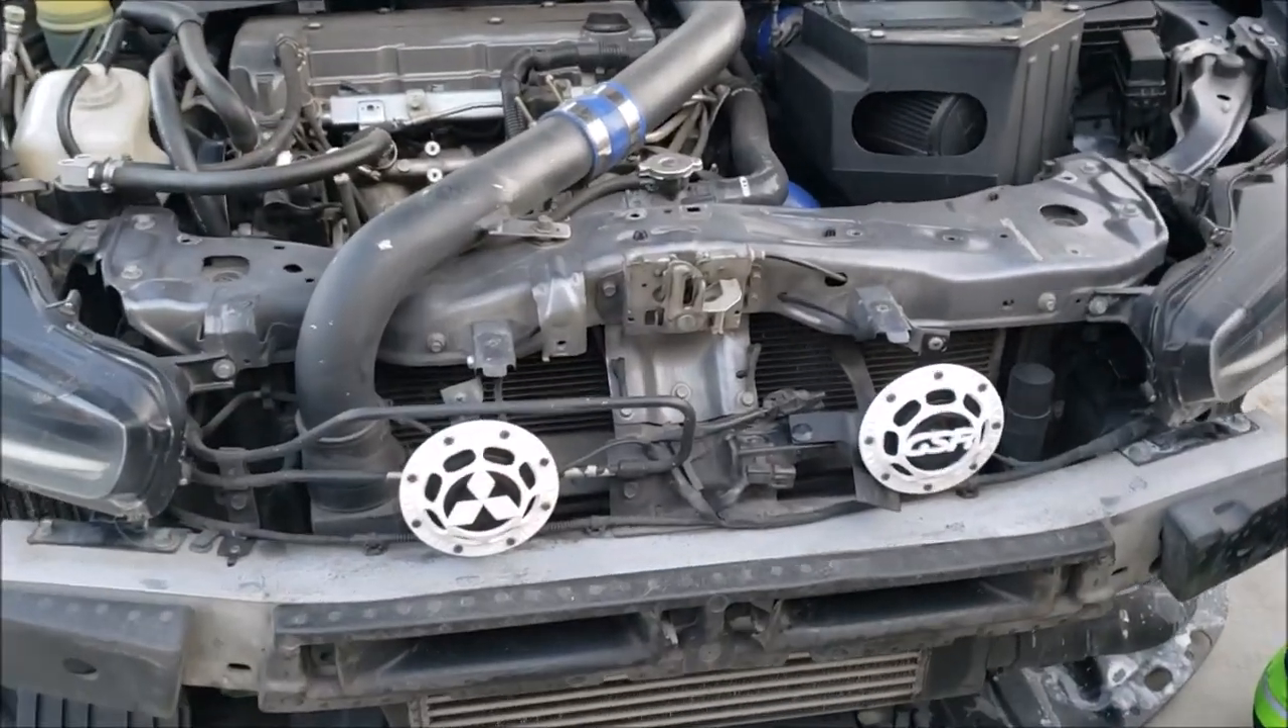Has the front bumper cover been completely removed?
Yes.